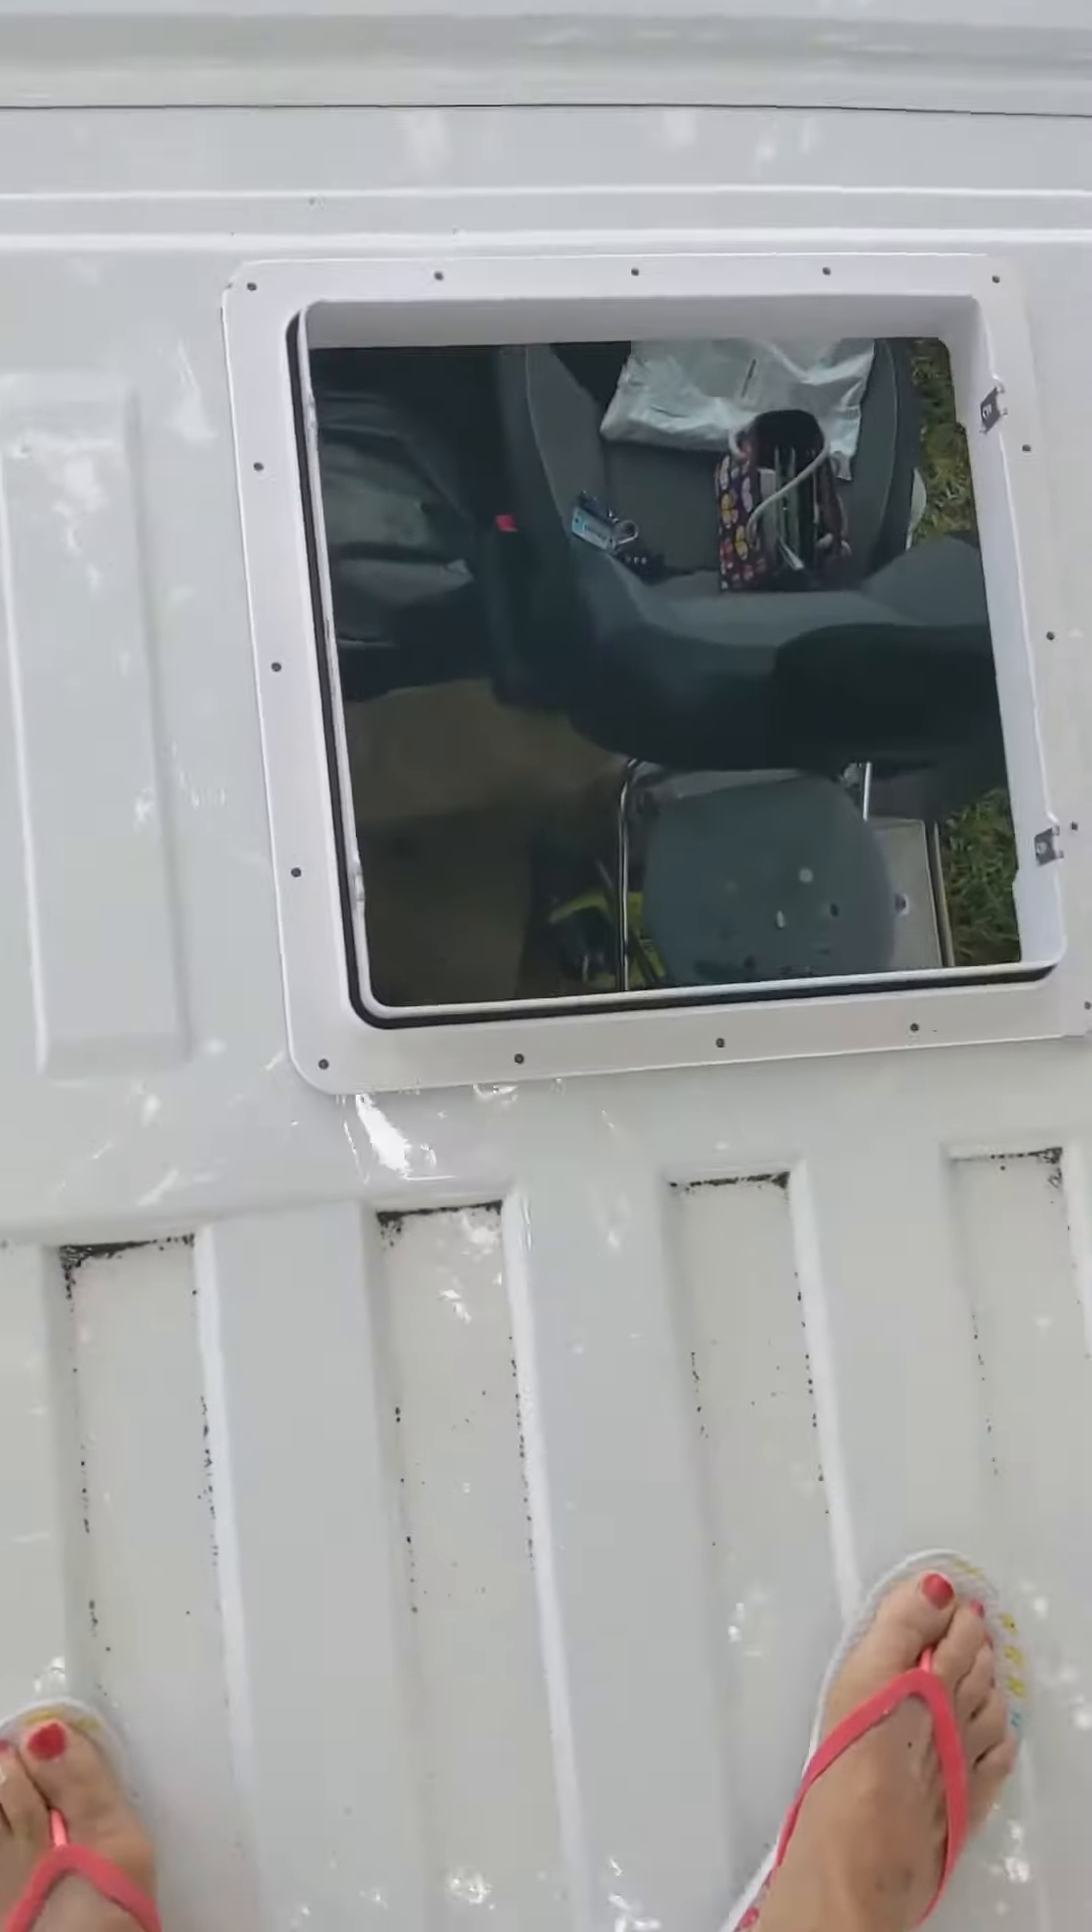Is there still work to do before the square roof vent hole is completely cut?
No.